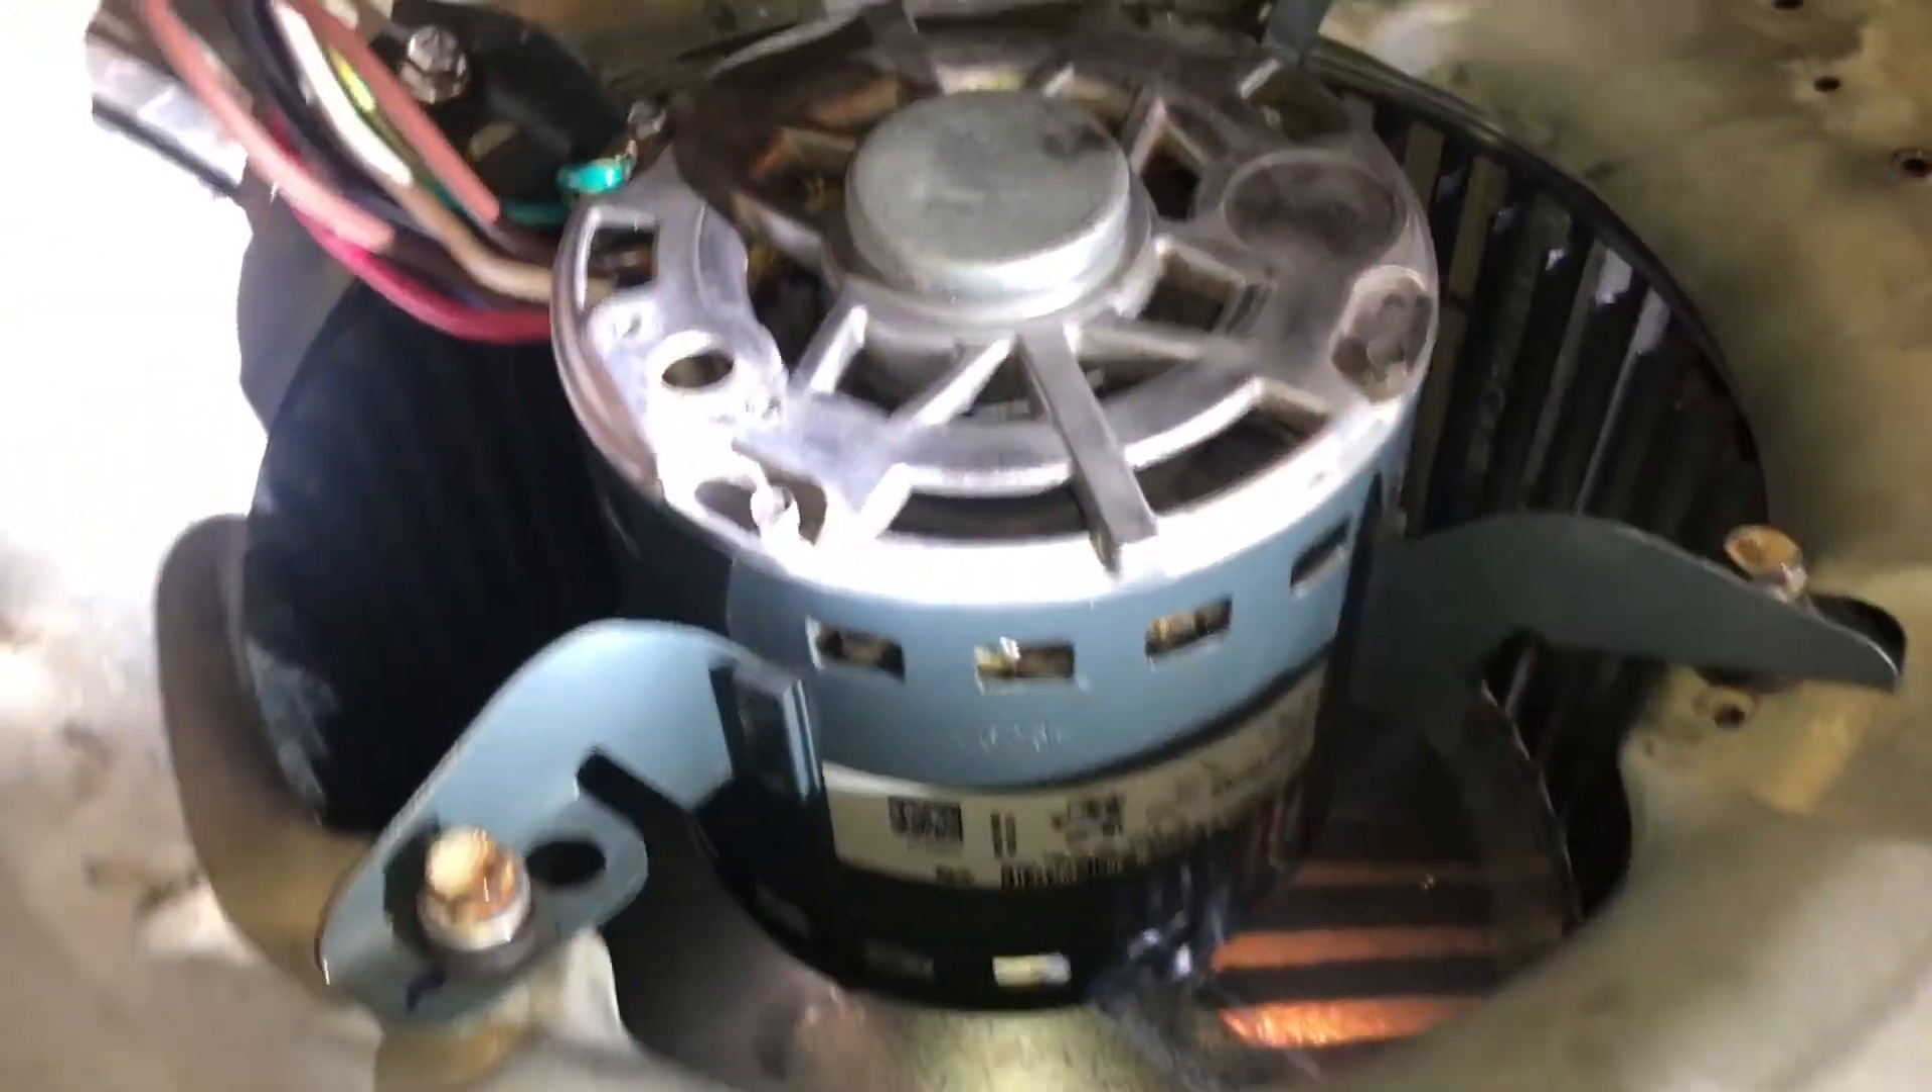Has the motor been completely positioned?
Yes.